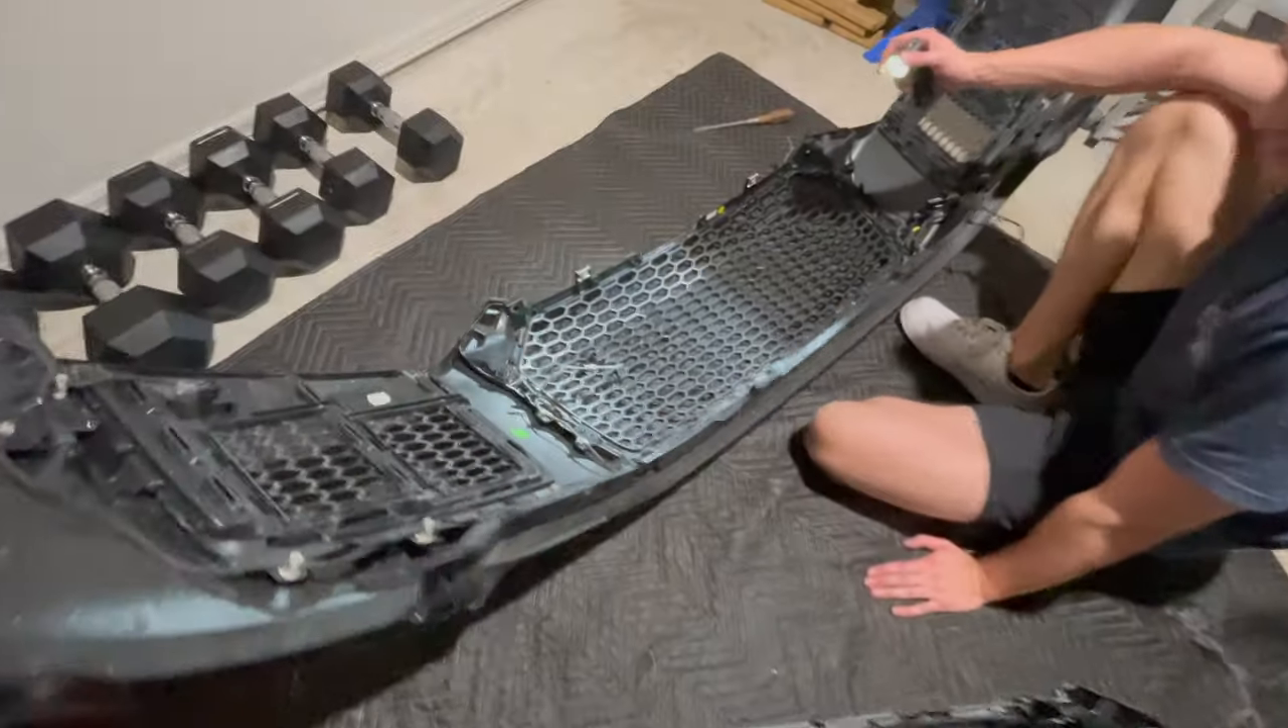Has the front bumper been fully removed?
Yes.